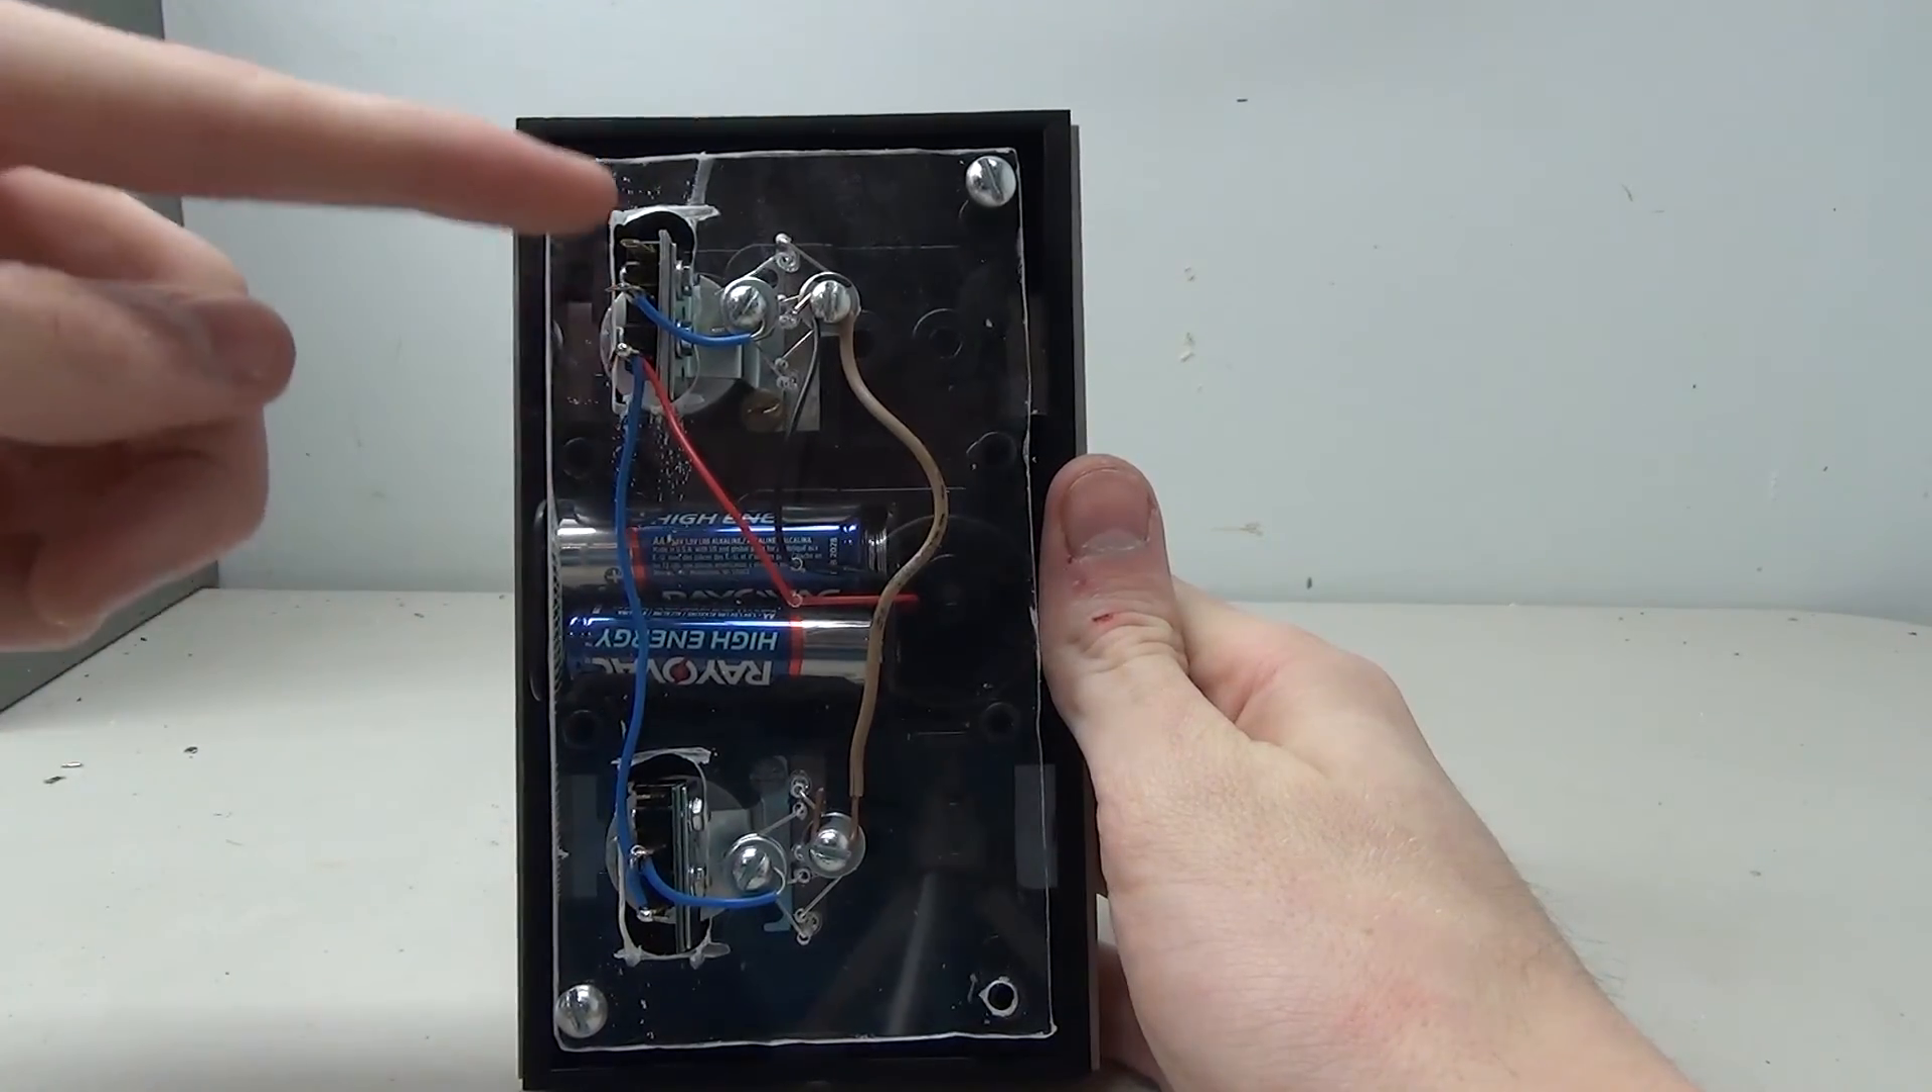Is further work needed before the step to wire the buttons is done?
No.